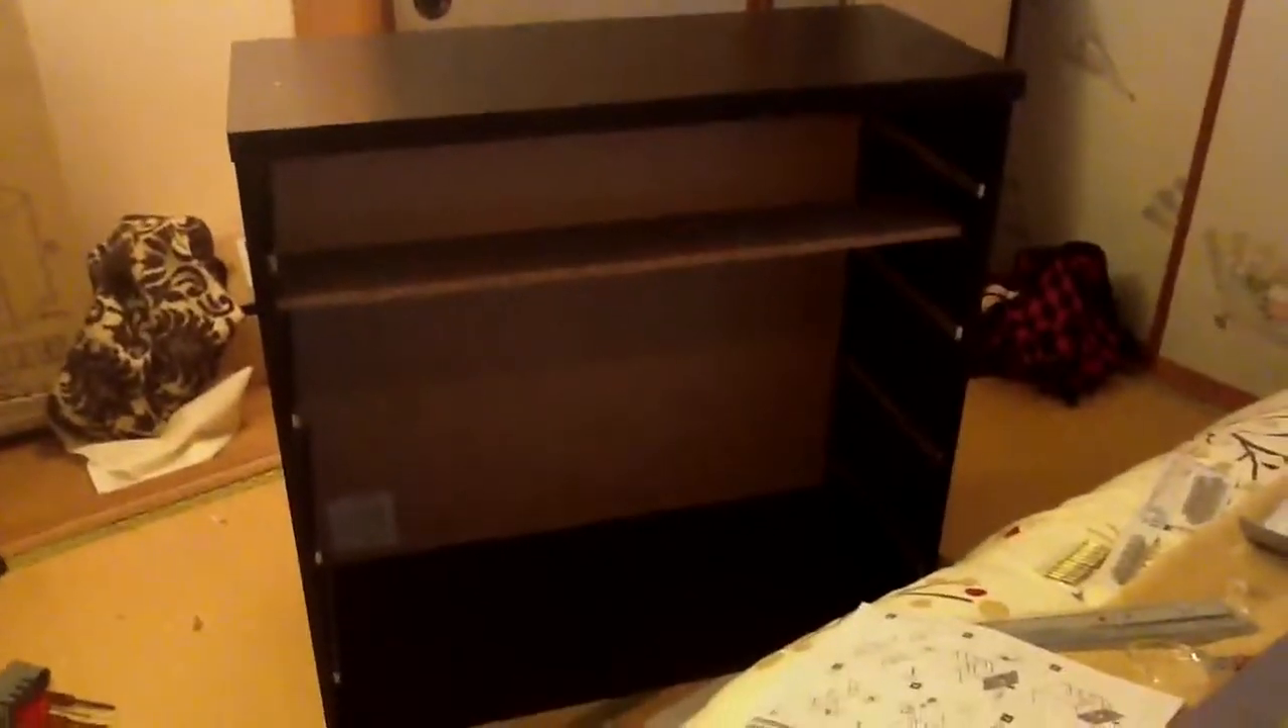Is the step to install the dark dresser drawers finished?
No.